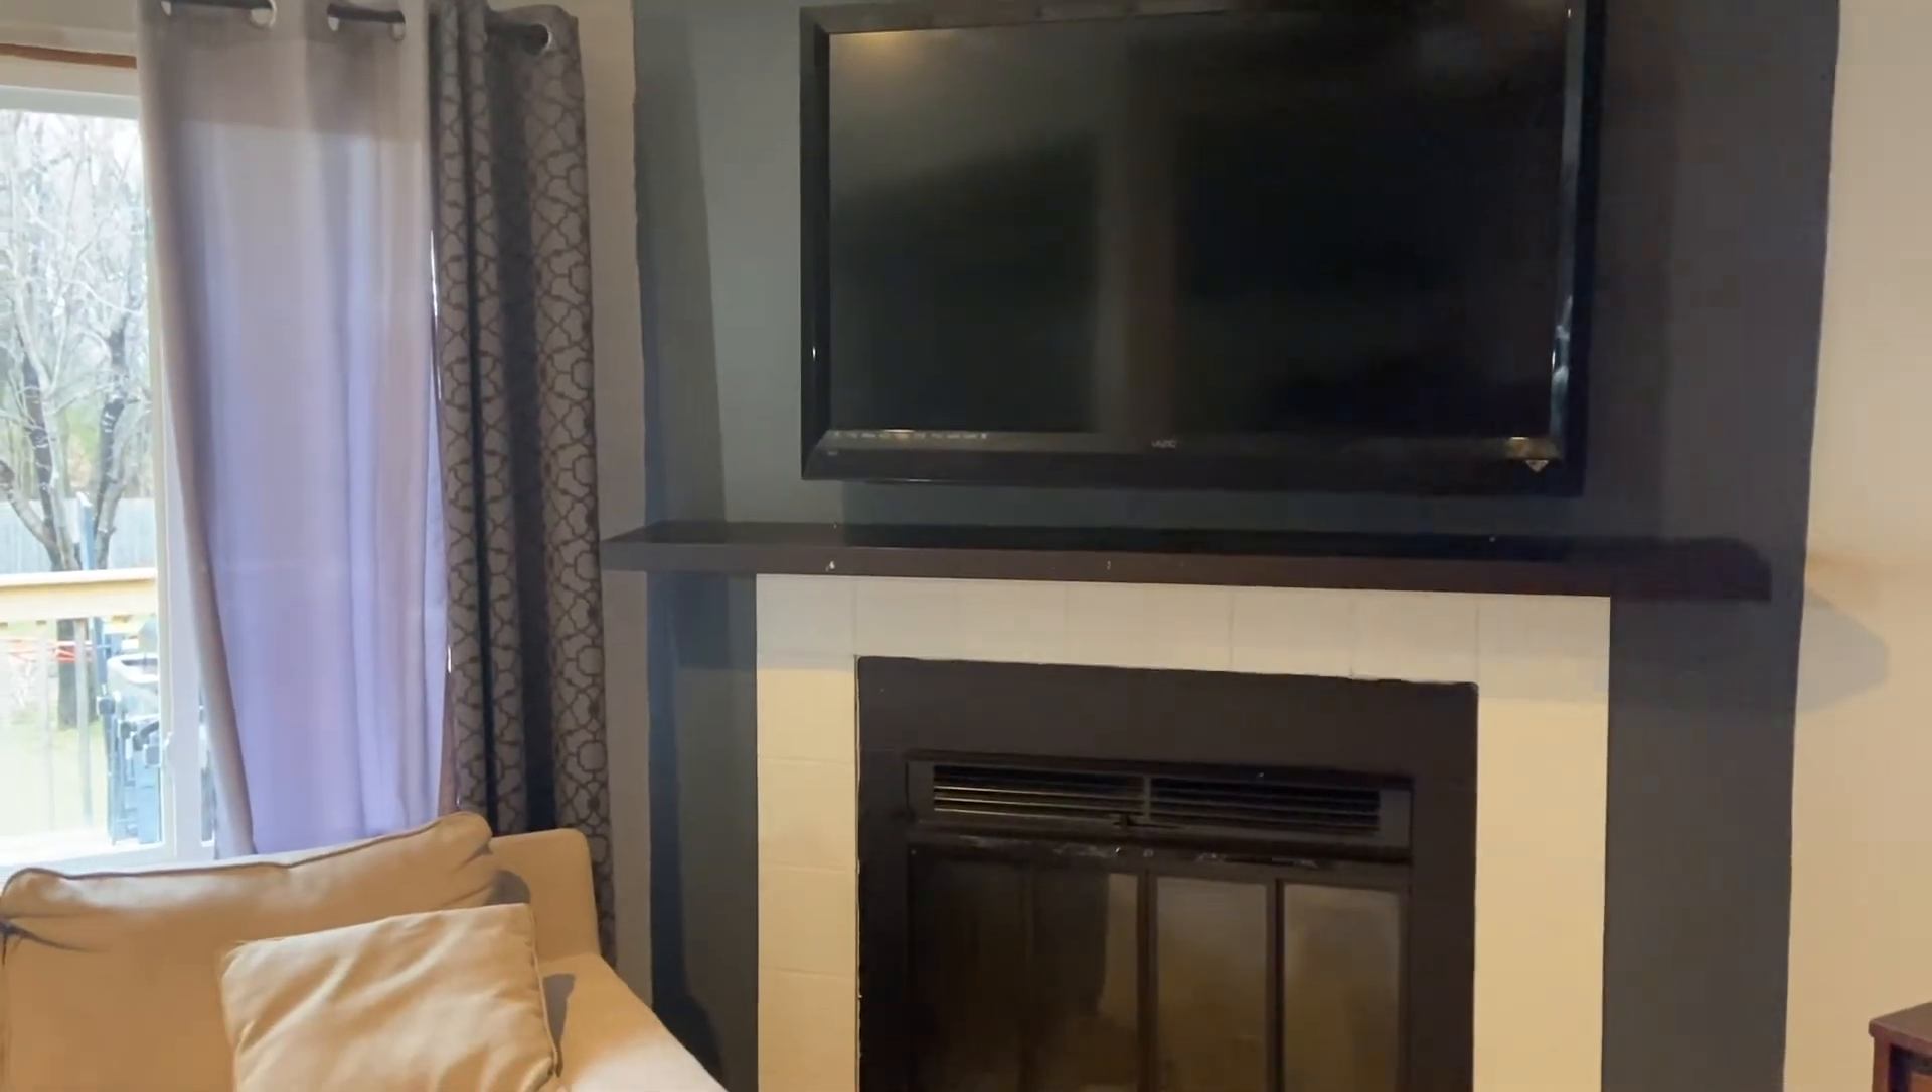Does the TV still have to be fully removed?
Yes.